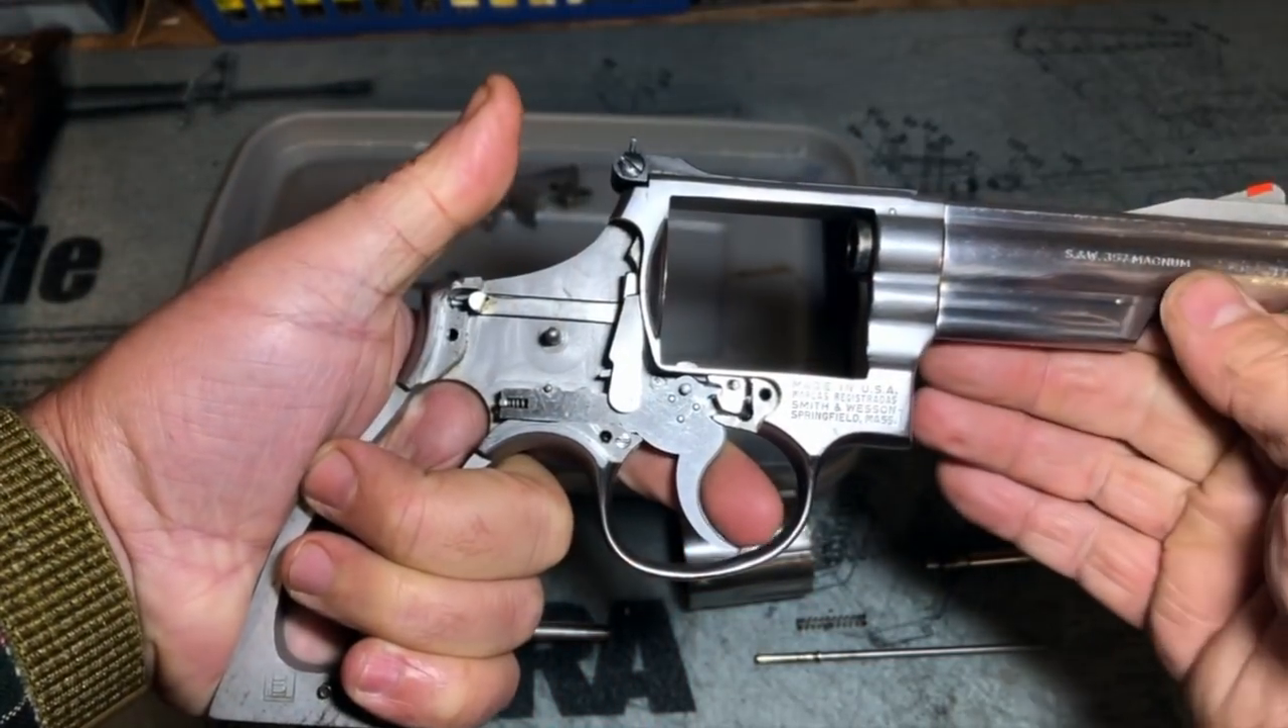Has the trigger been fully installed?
Yes.